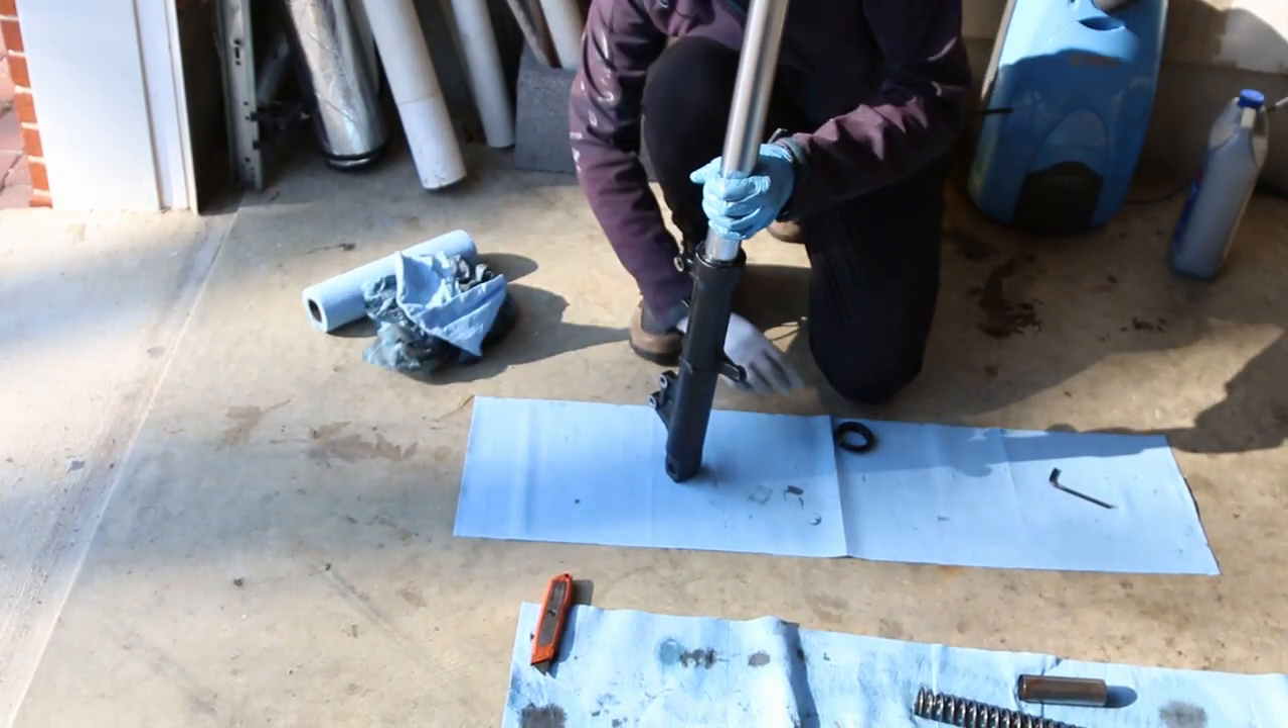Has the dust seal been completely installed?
No.